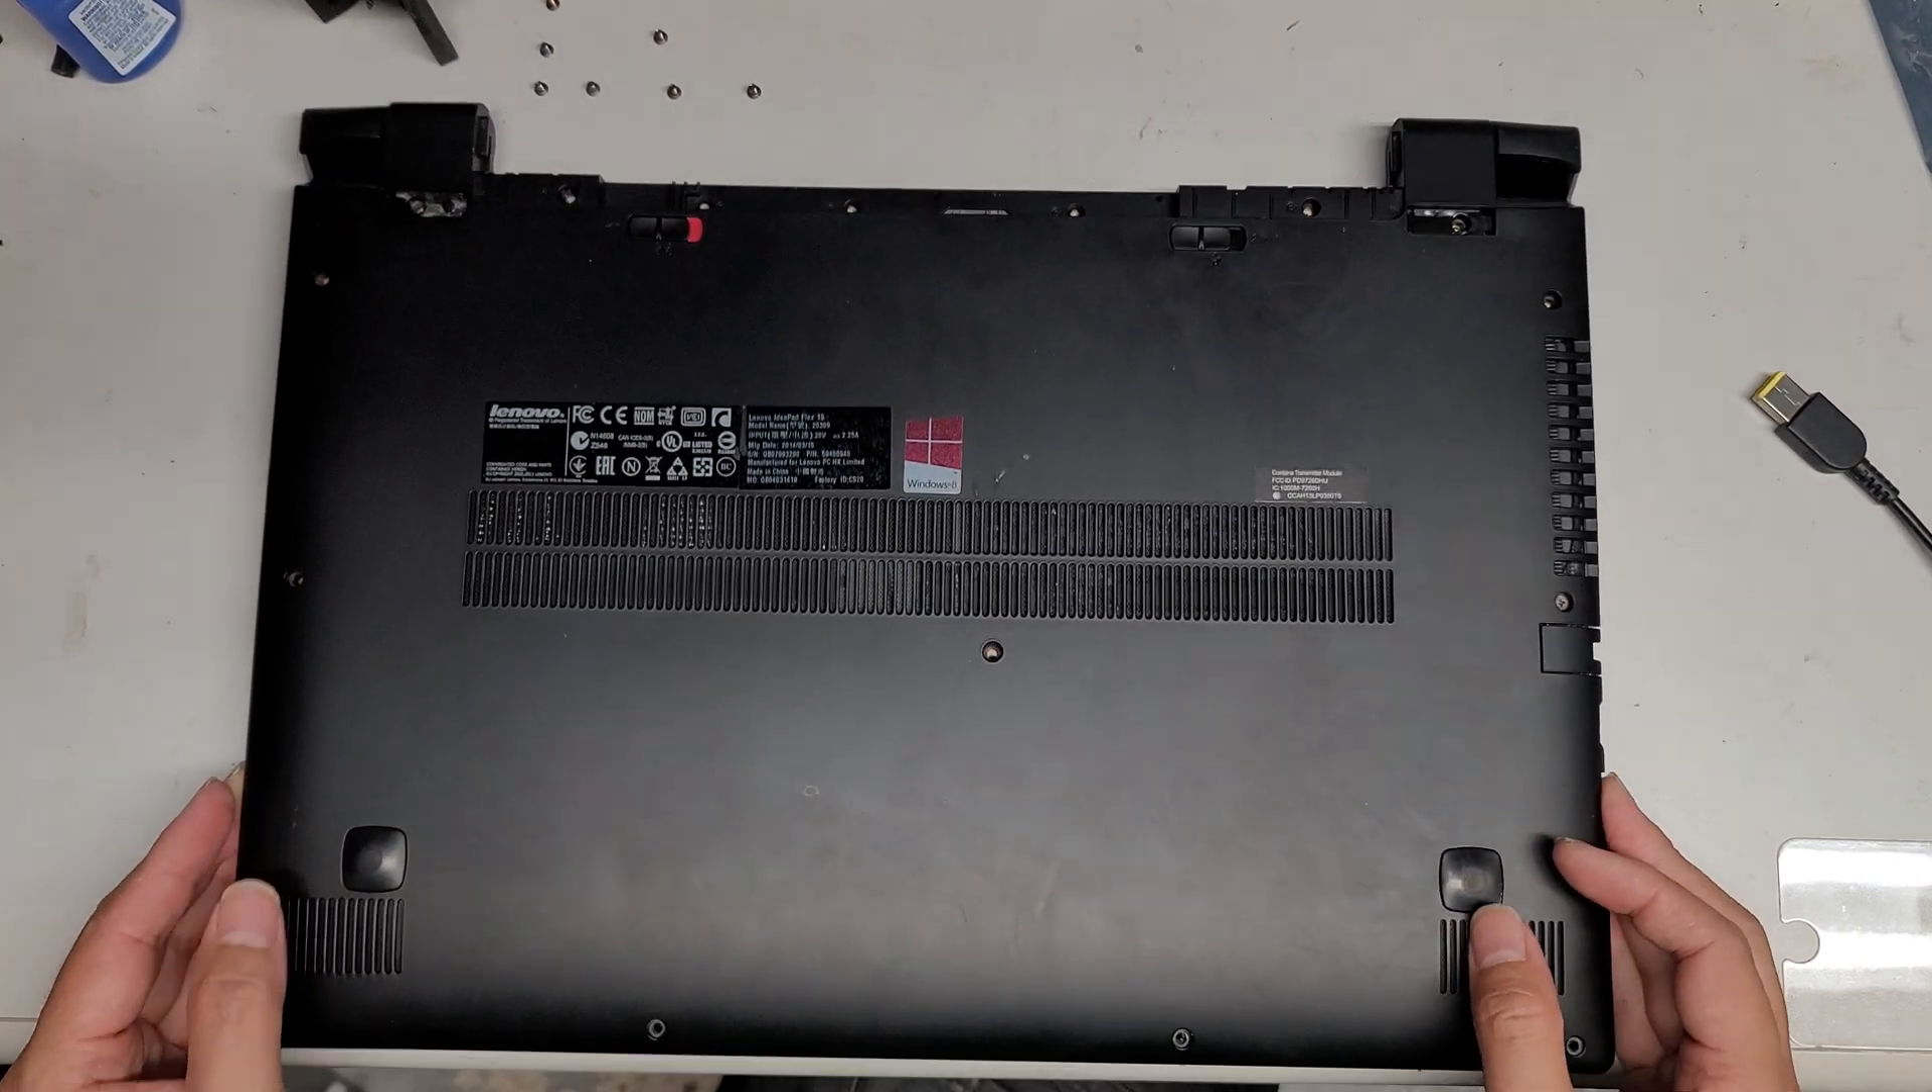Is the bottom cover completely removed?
No.